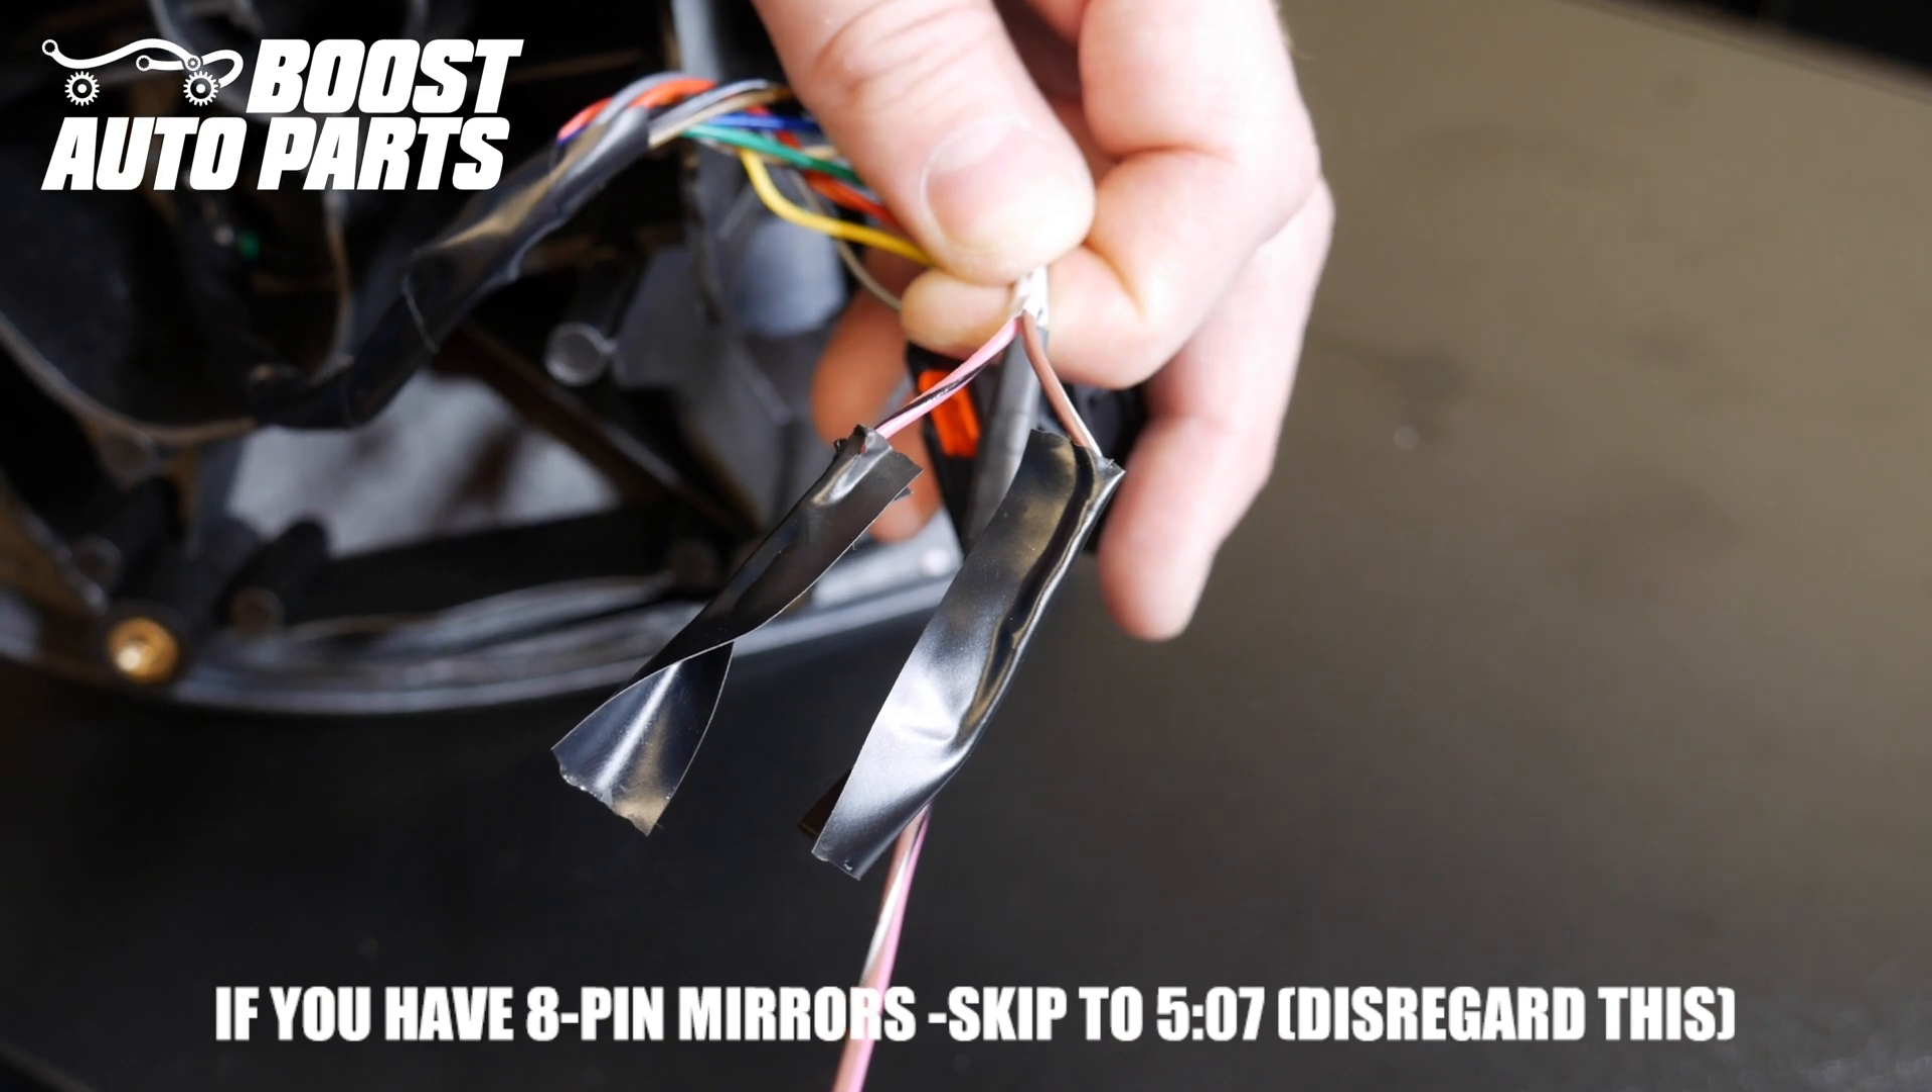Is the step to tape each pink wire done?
Yes.